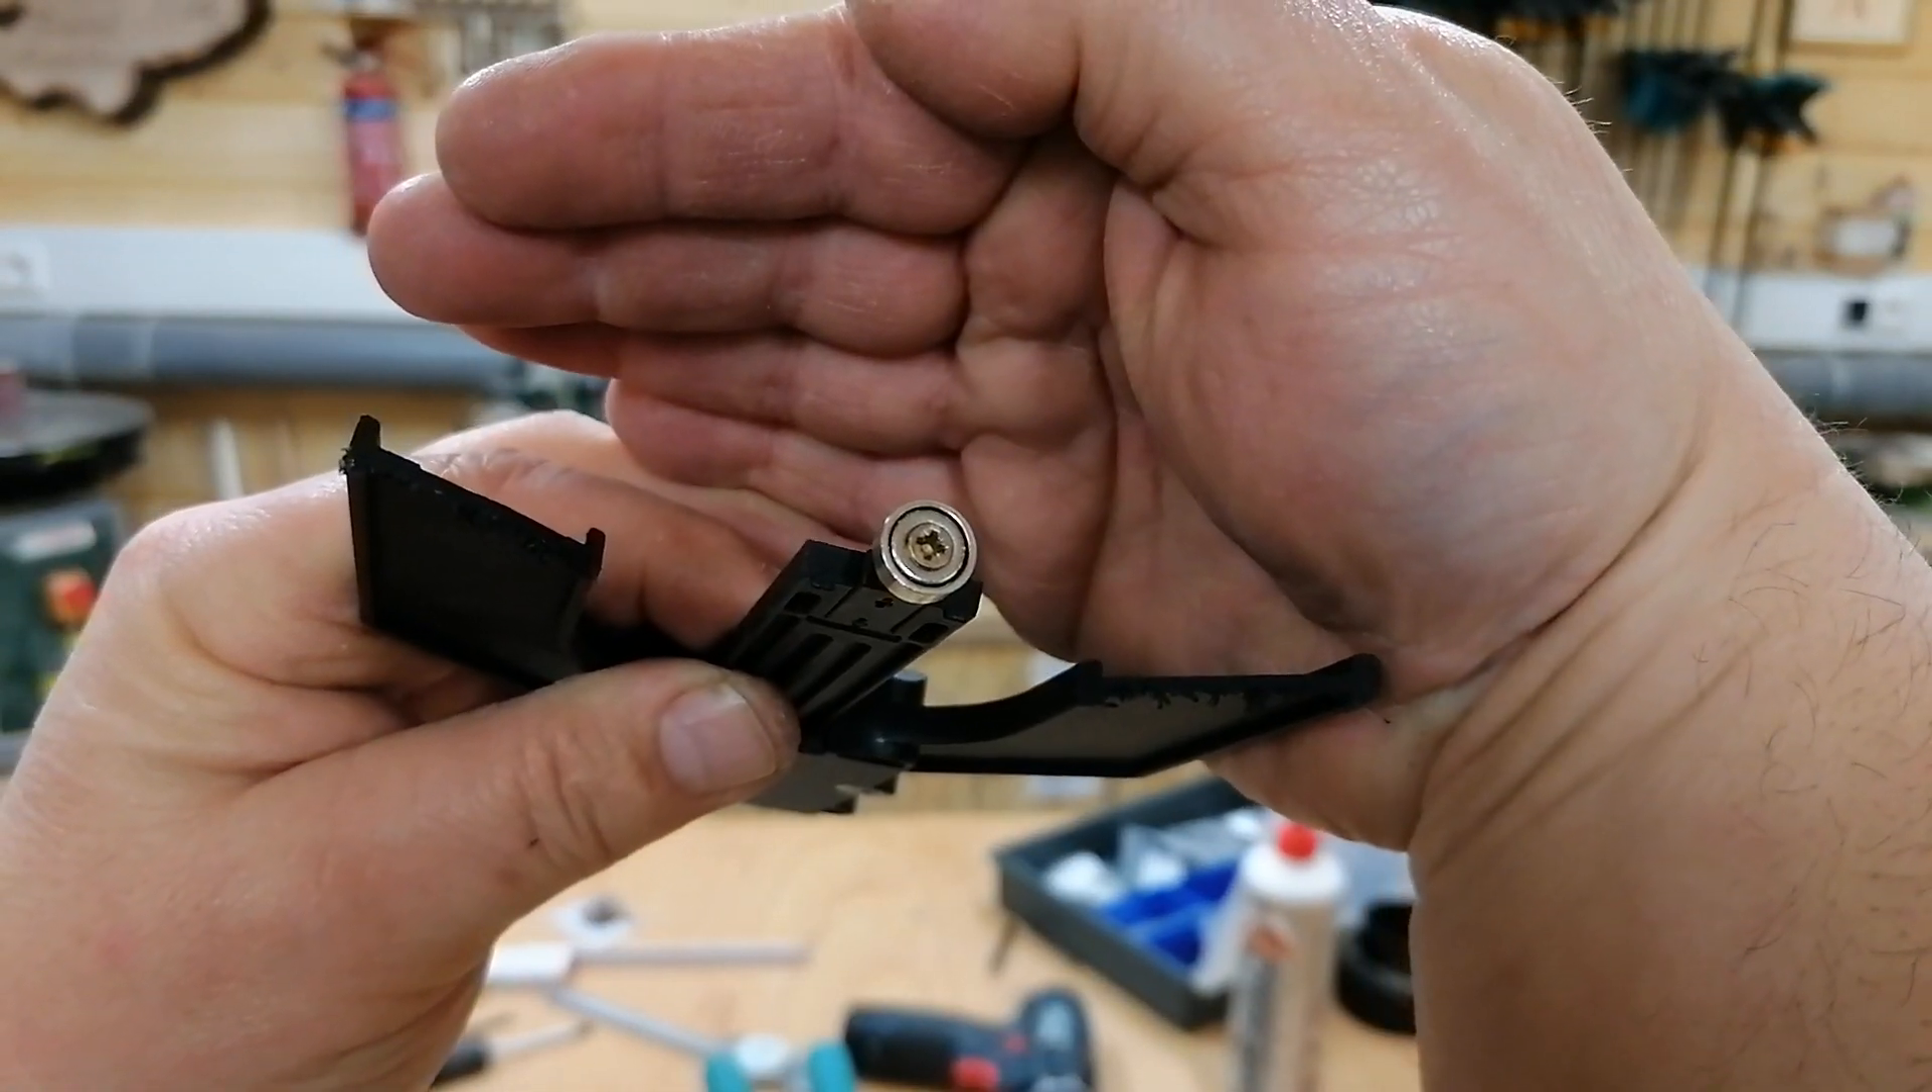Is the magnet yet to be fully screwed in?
No.